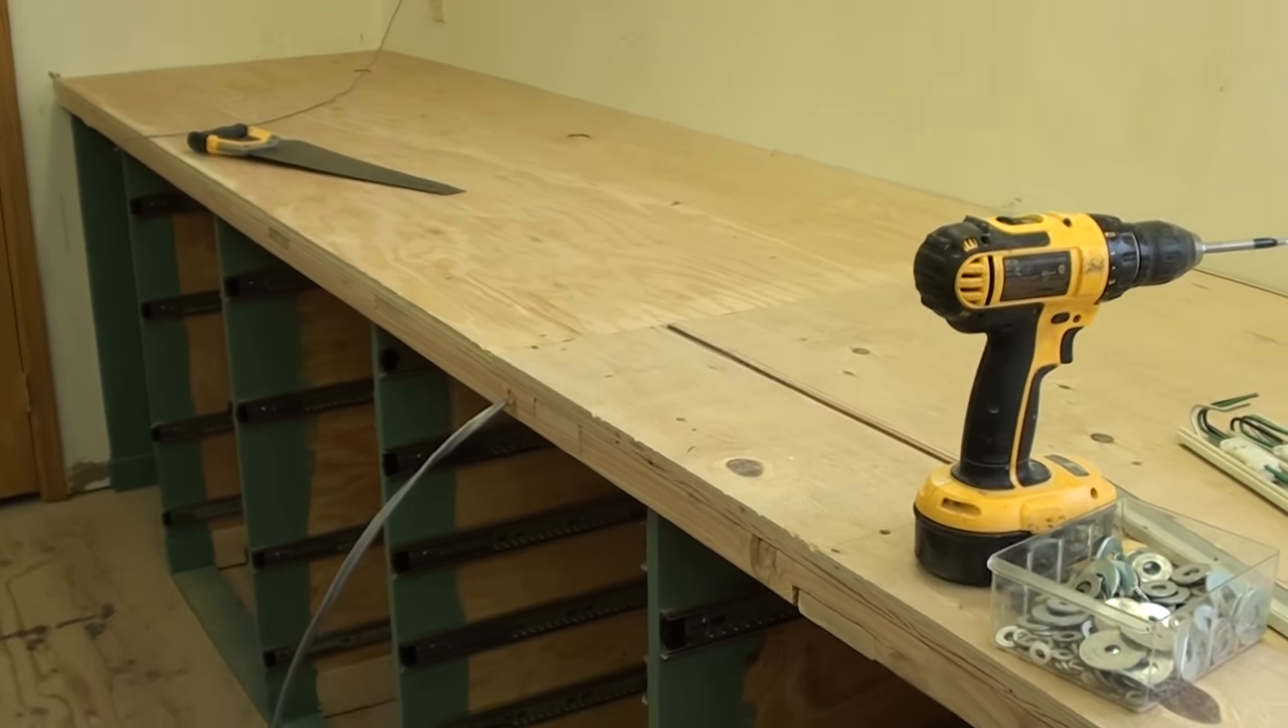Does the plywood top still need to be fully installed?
No.